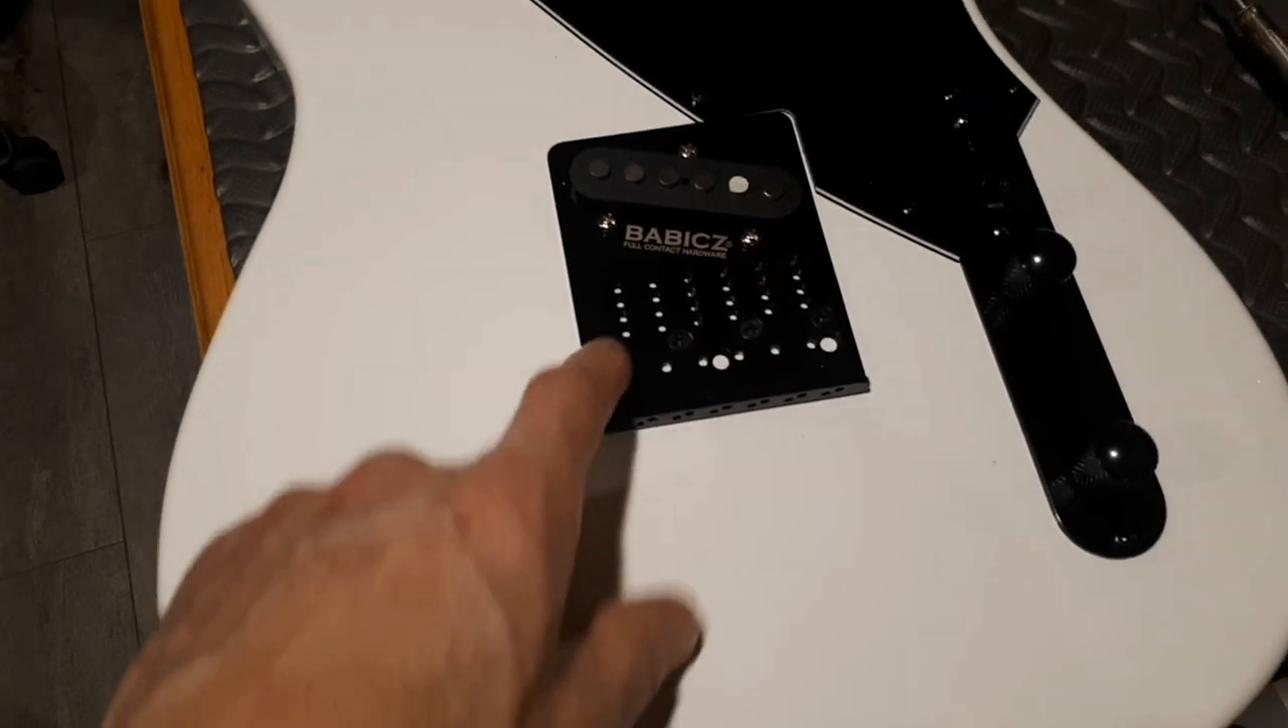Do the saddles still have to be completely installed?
Yes.